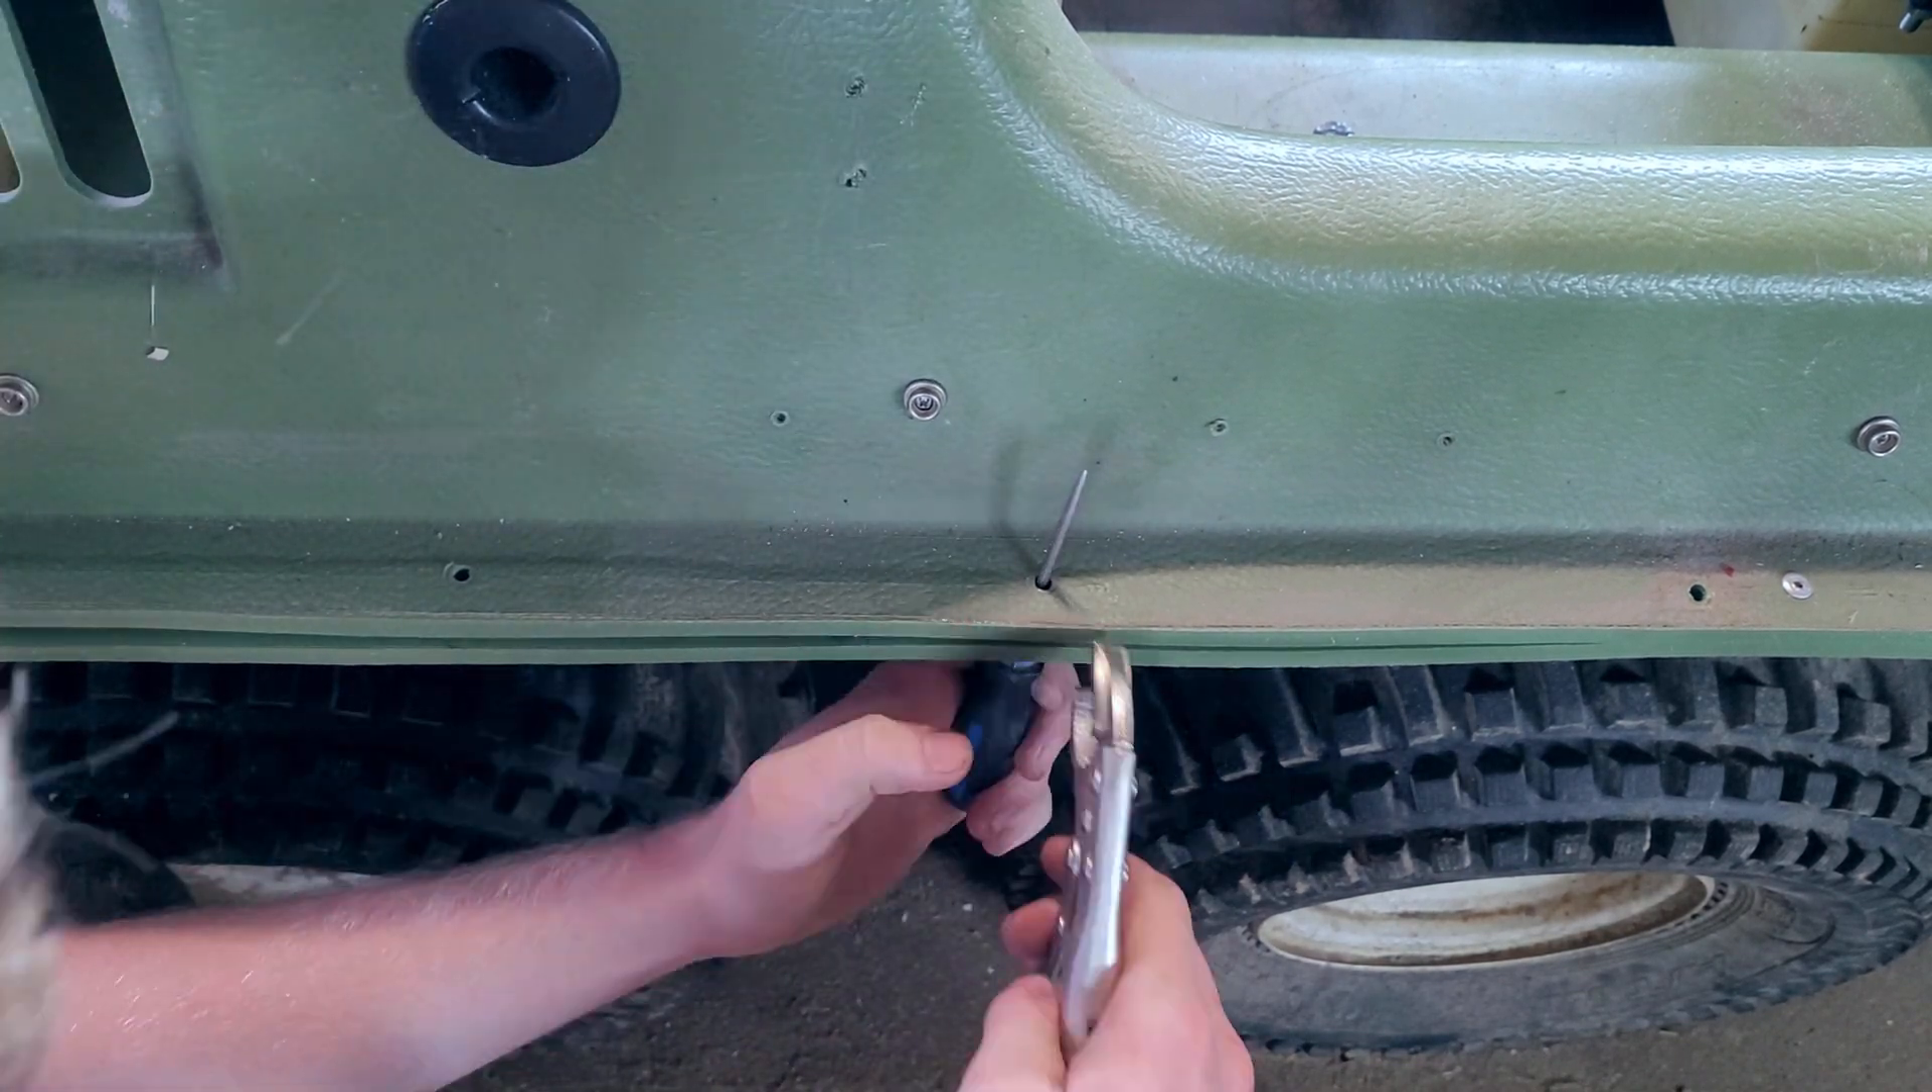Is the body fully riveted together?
No.